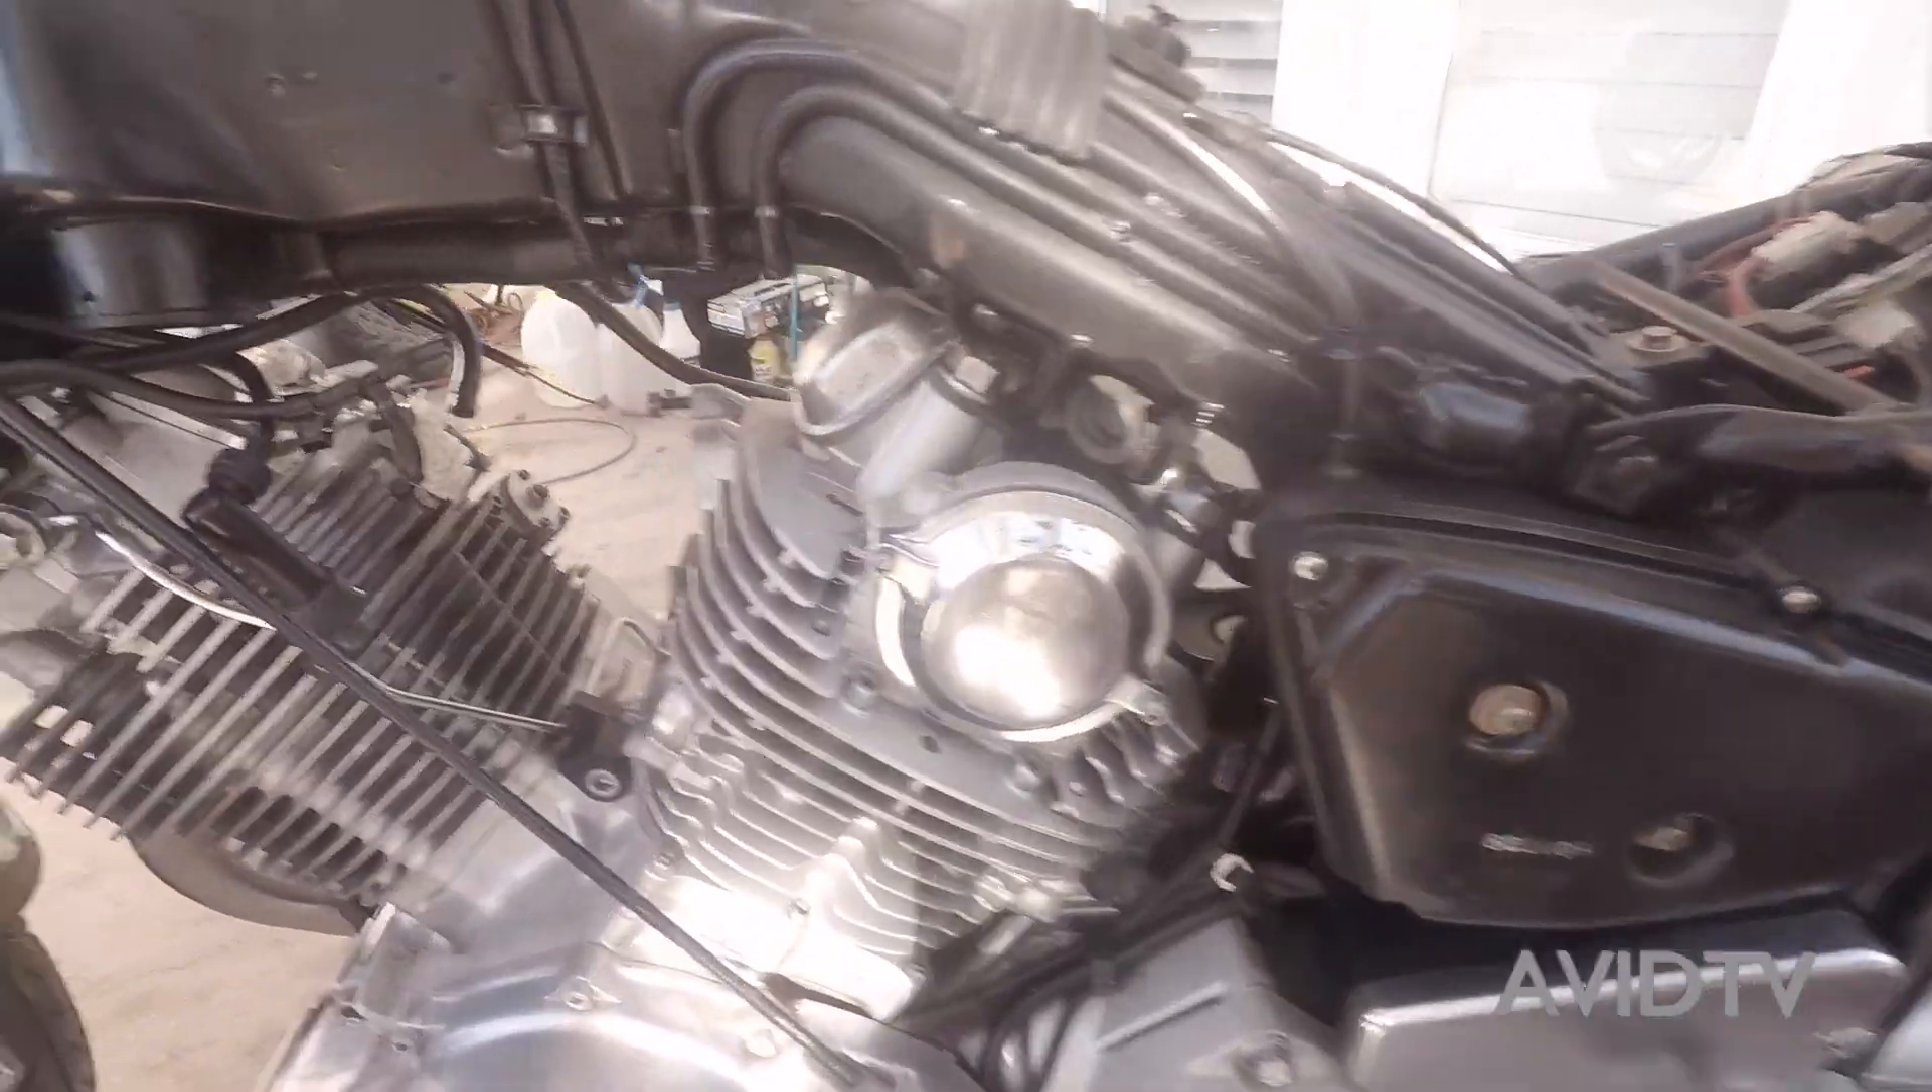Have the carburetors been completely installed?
No.